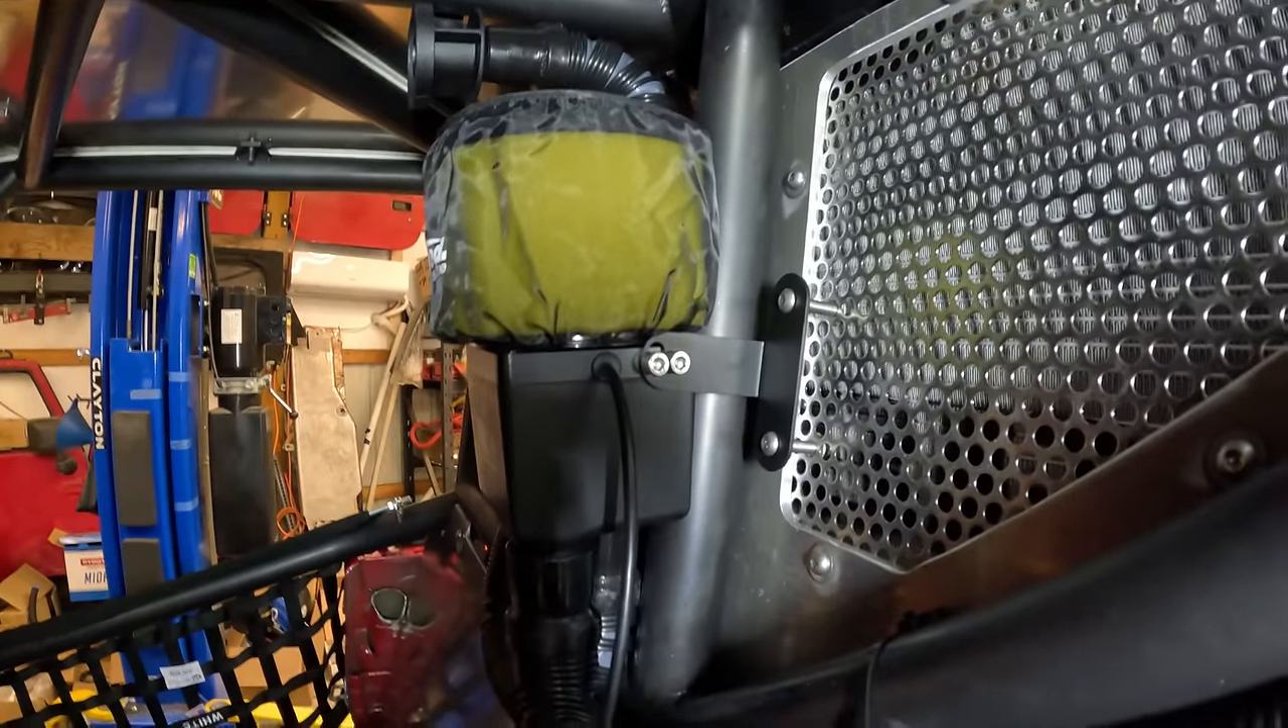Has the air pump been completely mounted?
Yes.